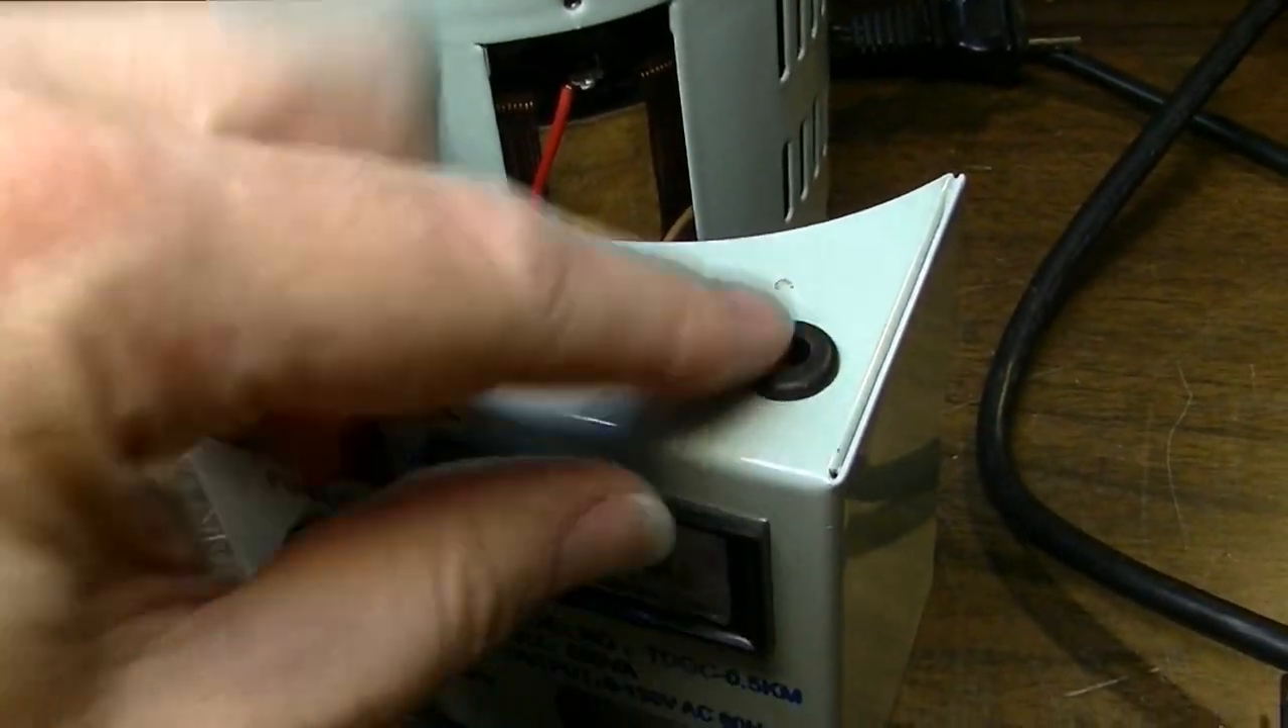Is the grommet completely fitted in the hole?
Yes.